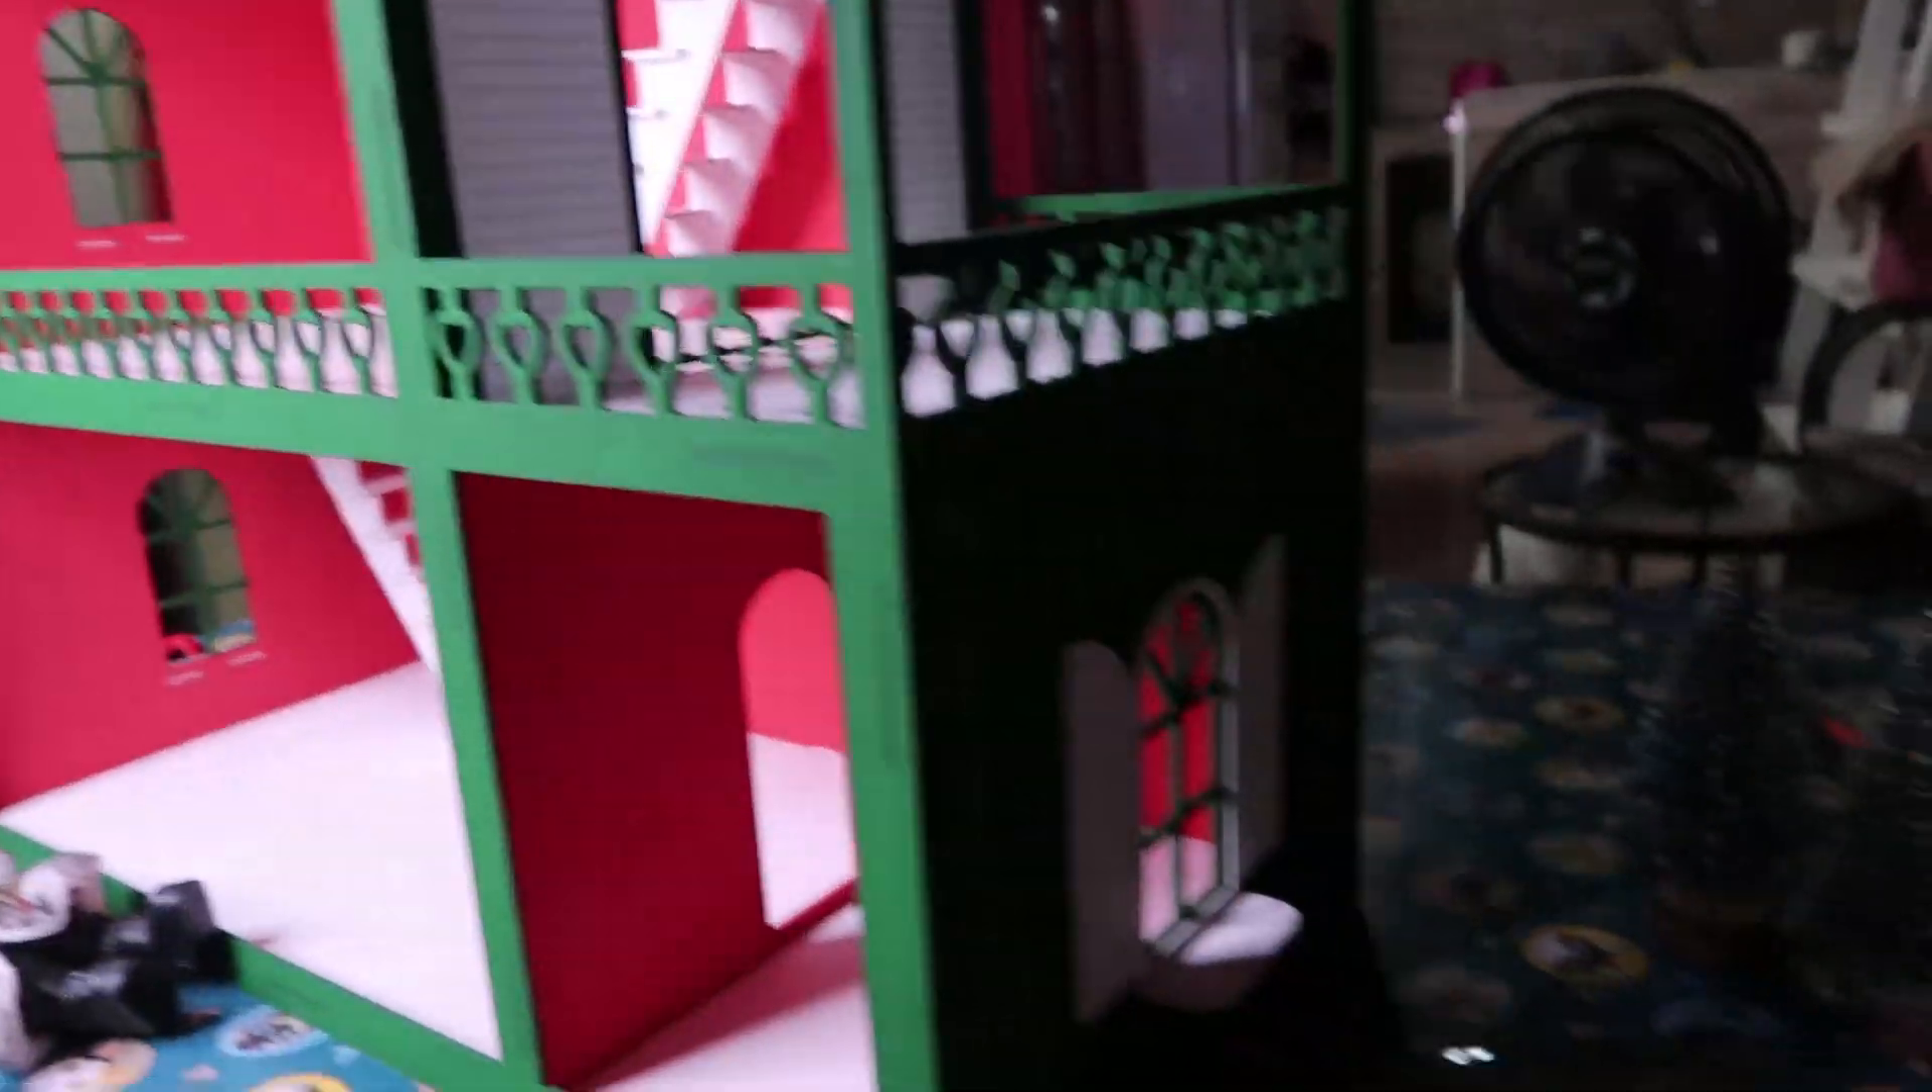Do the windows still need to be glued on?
No.